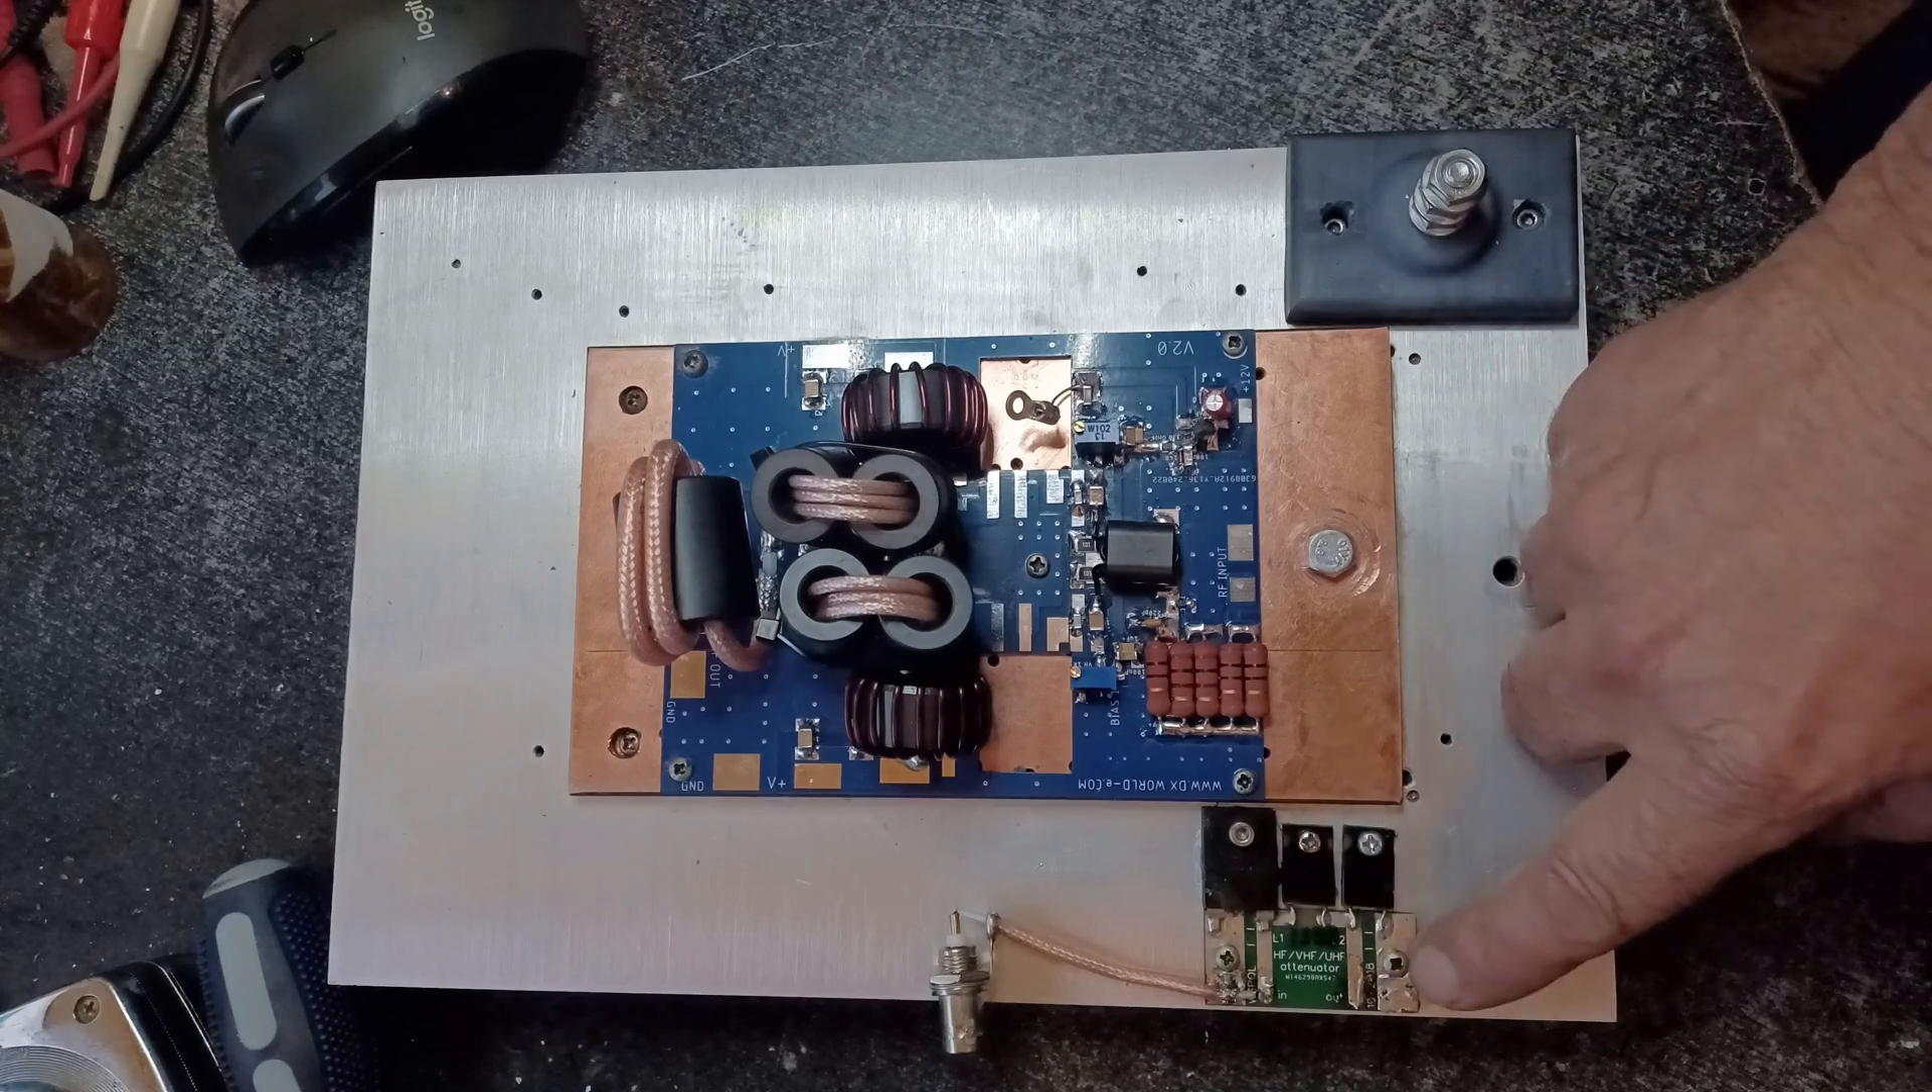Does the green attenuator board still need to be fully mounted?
No.